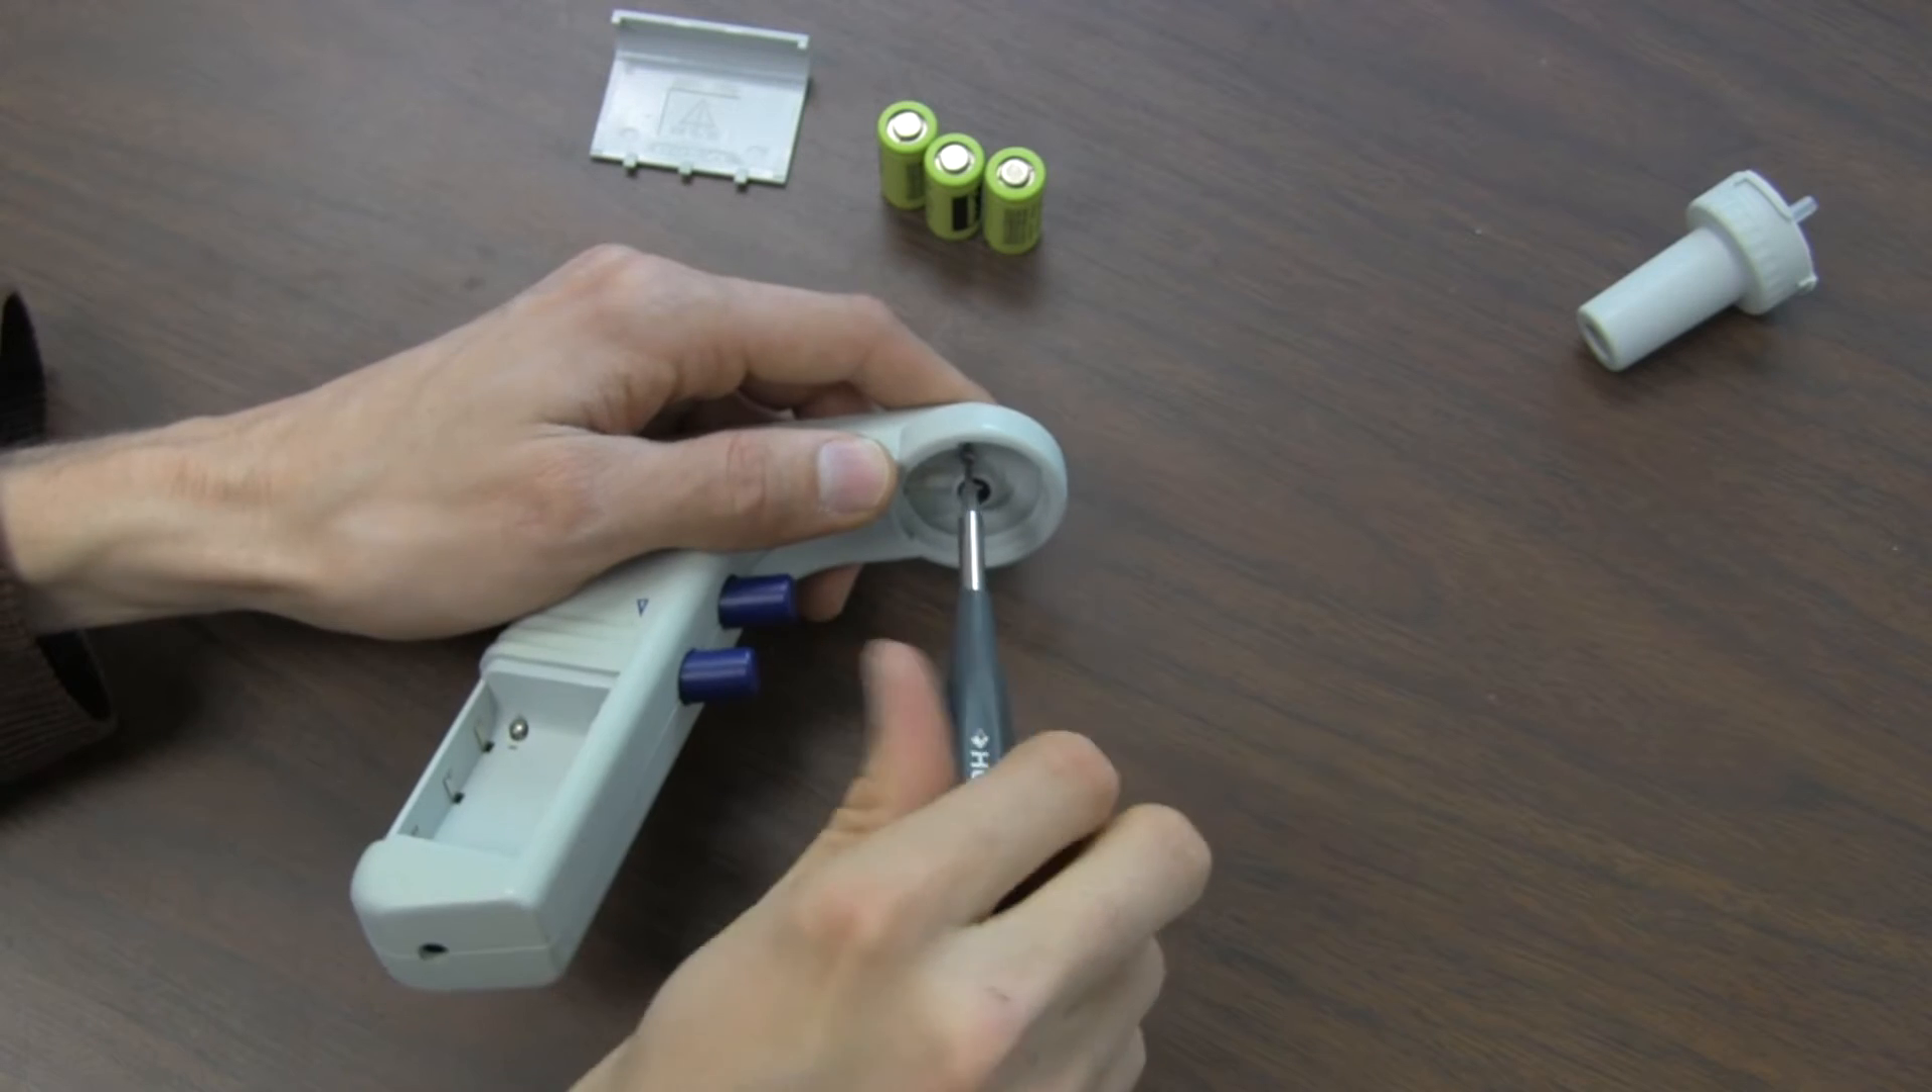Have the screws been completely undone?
No.